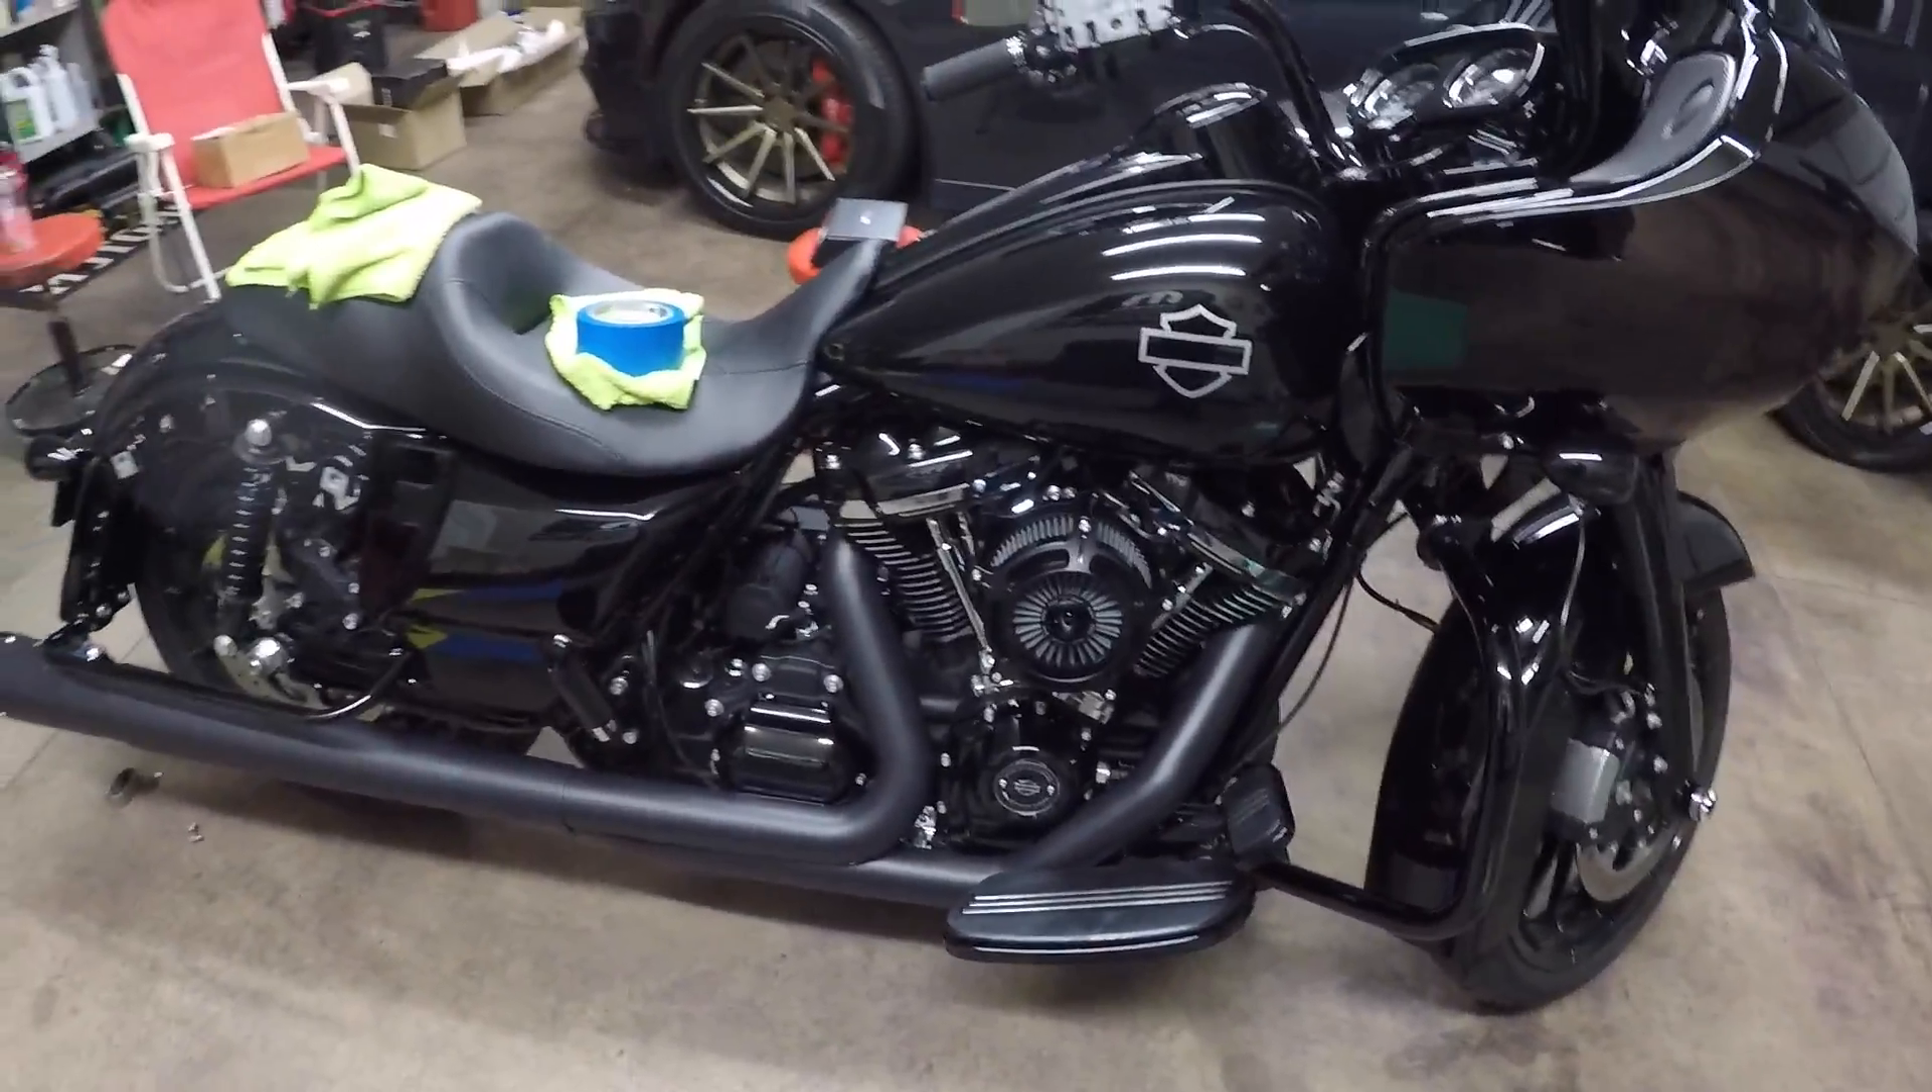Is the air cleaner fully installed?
Yes.